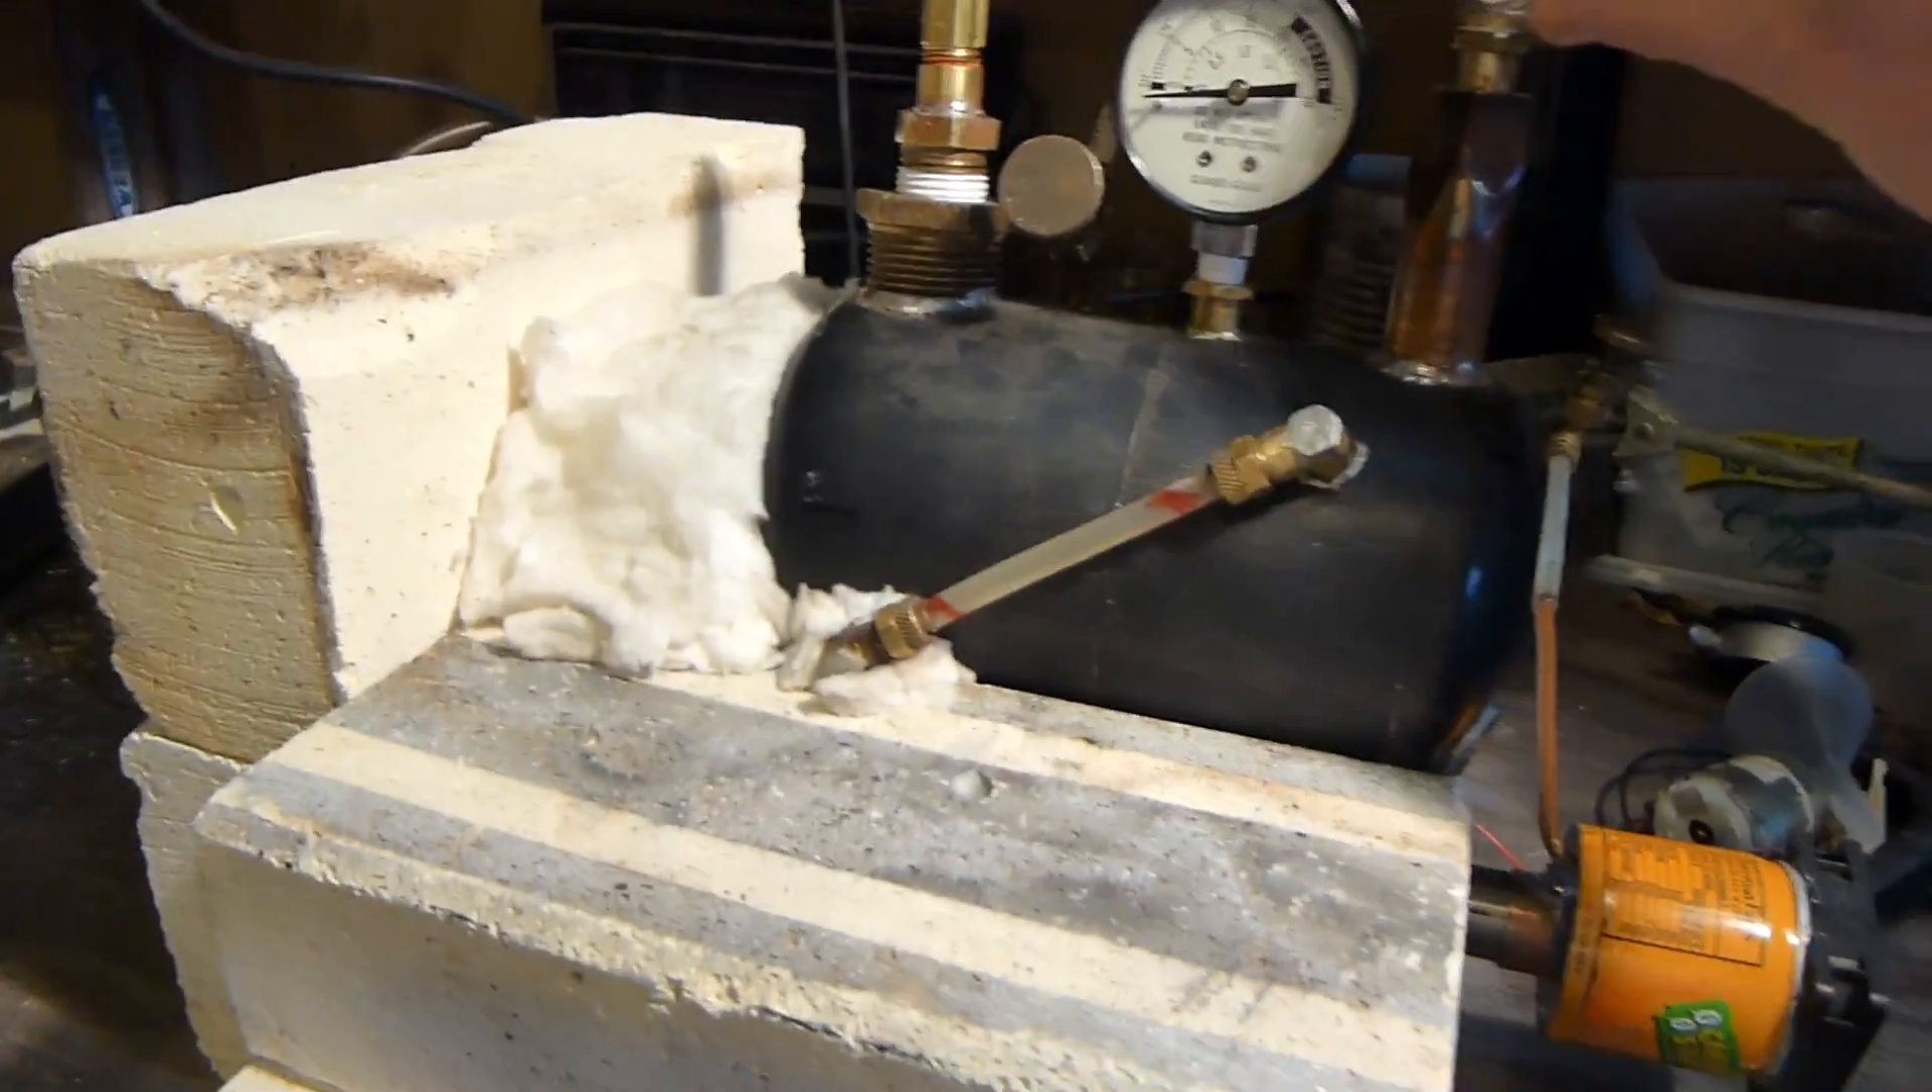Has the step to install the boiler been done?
Yes.